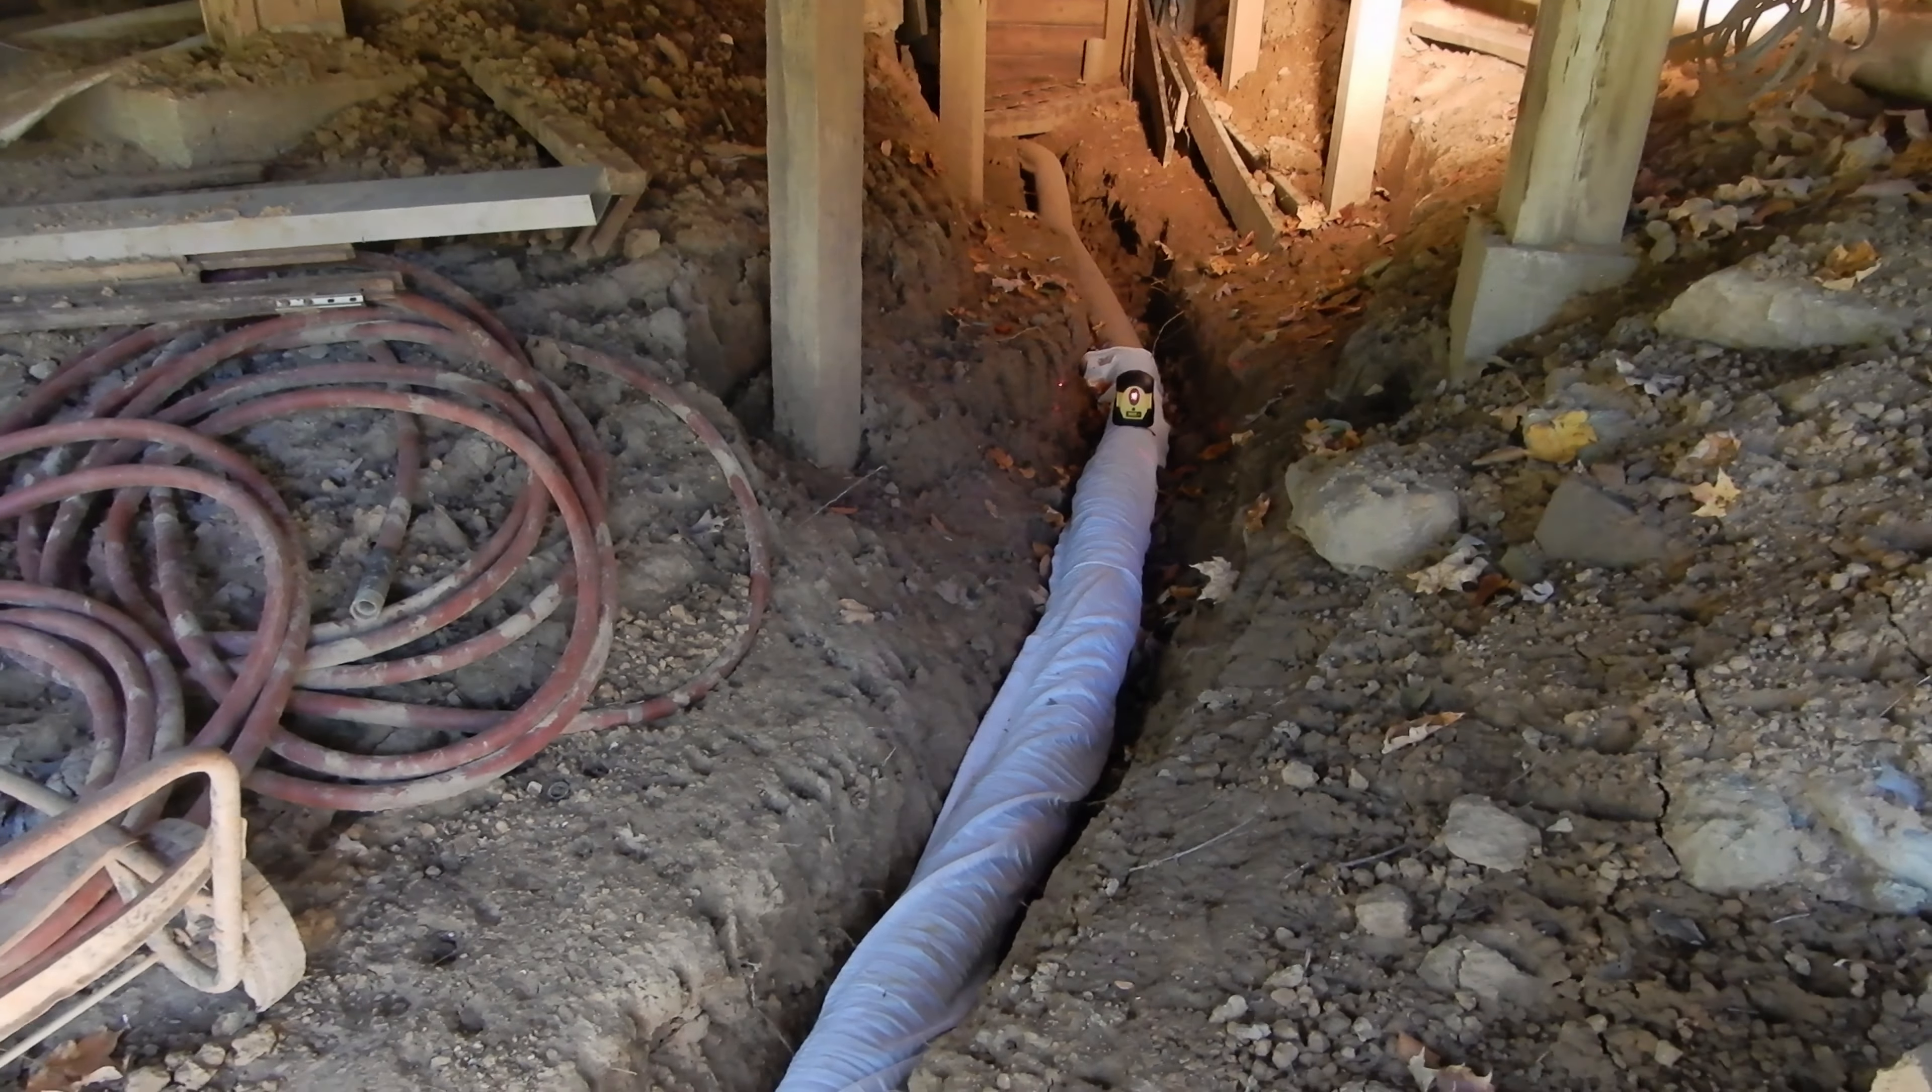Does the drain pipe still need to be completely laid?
No.